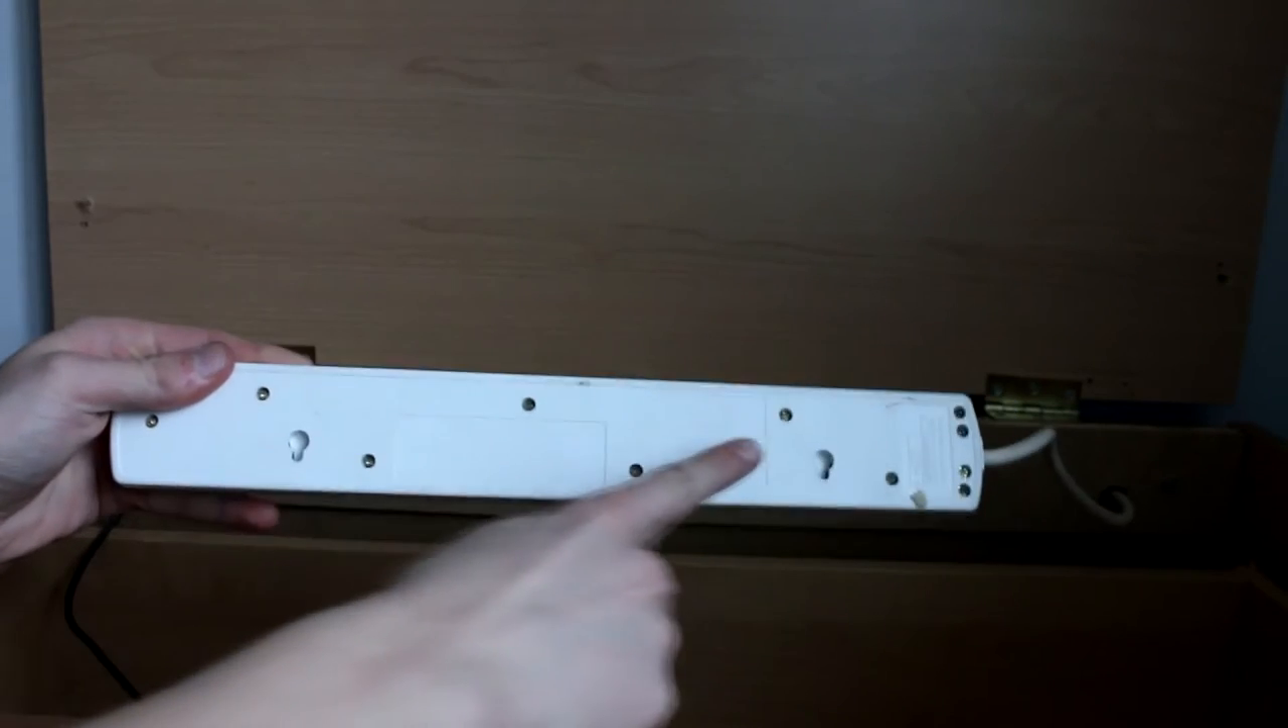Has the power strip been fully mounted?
No.